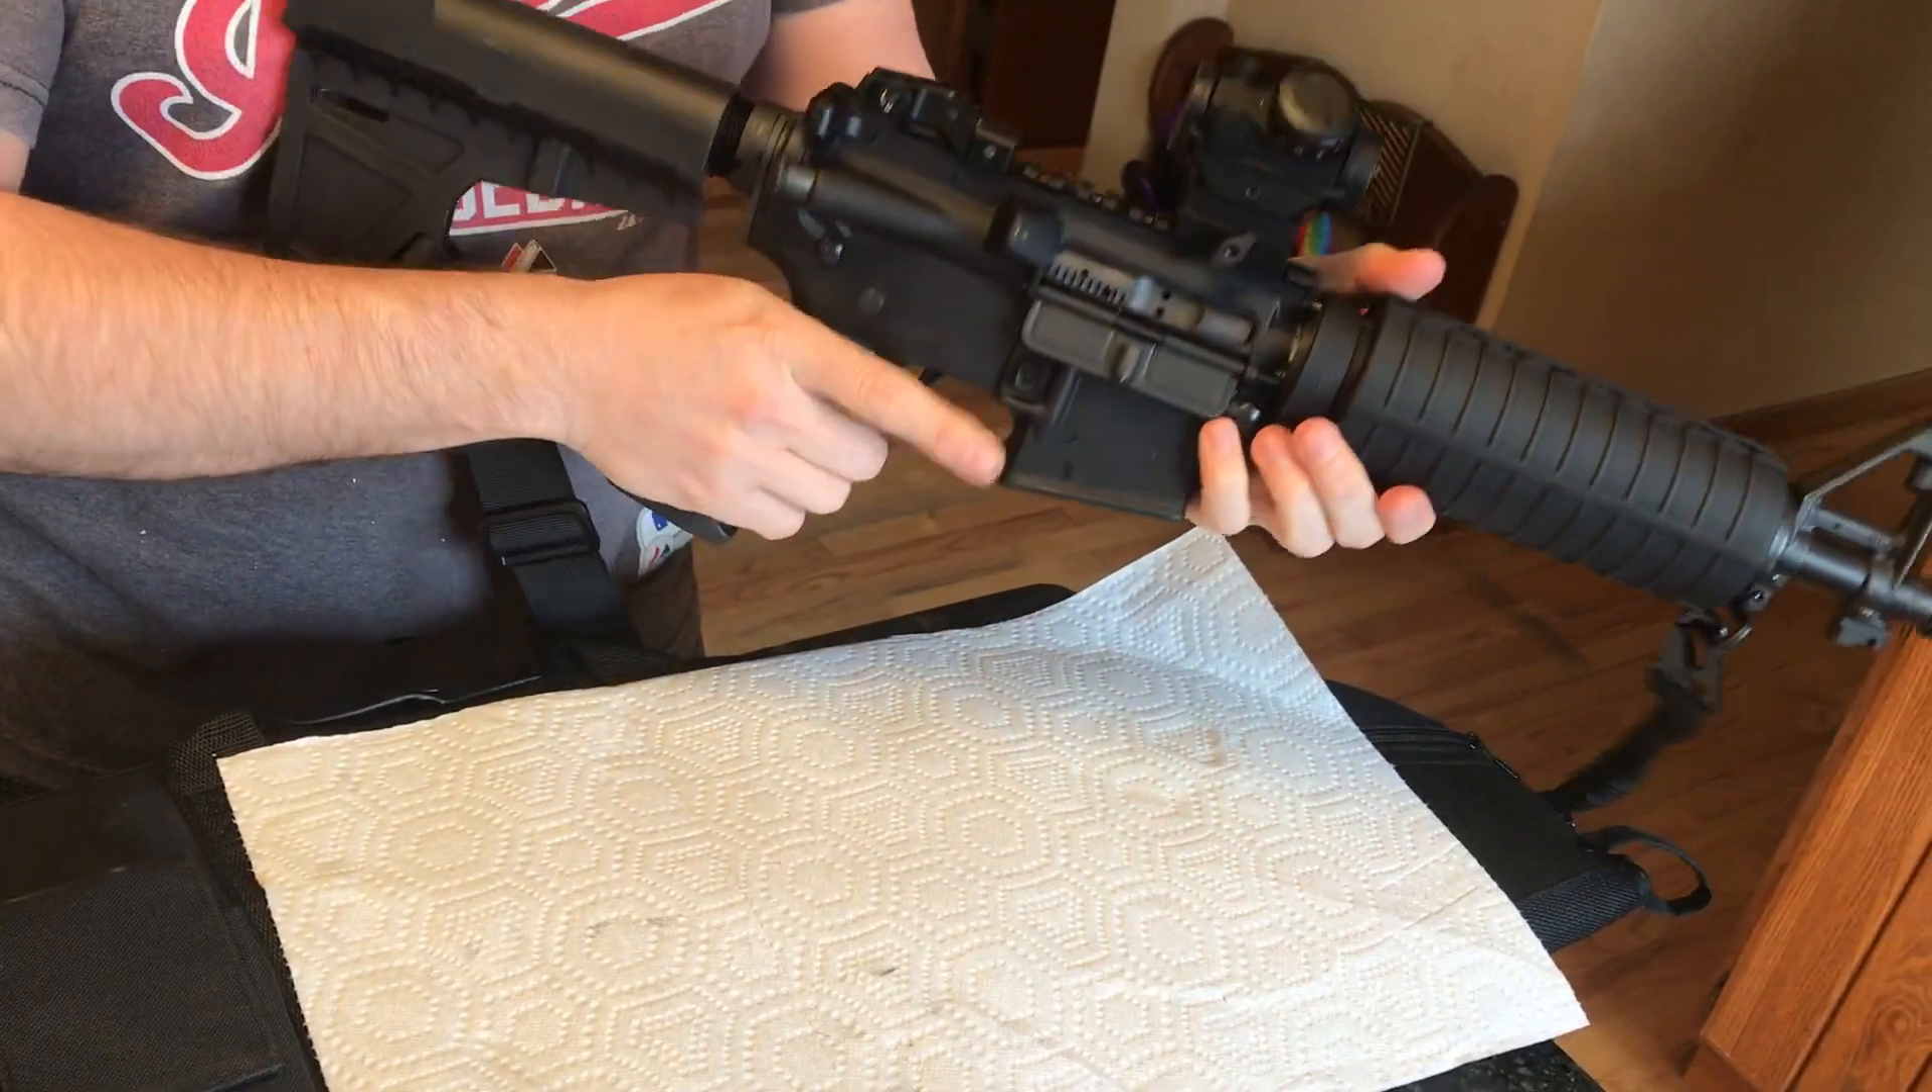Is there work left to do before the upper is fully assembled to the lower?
No.